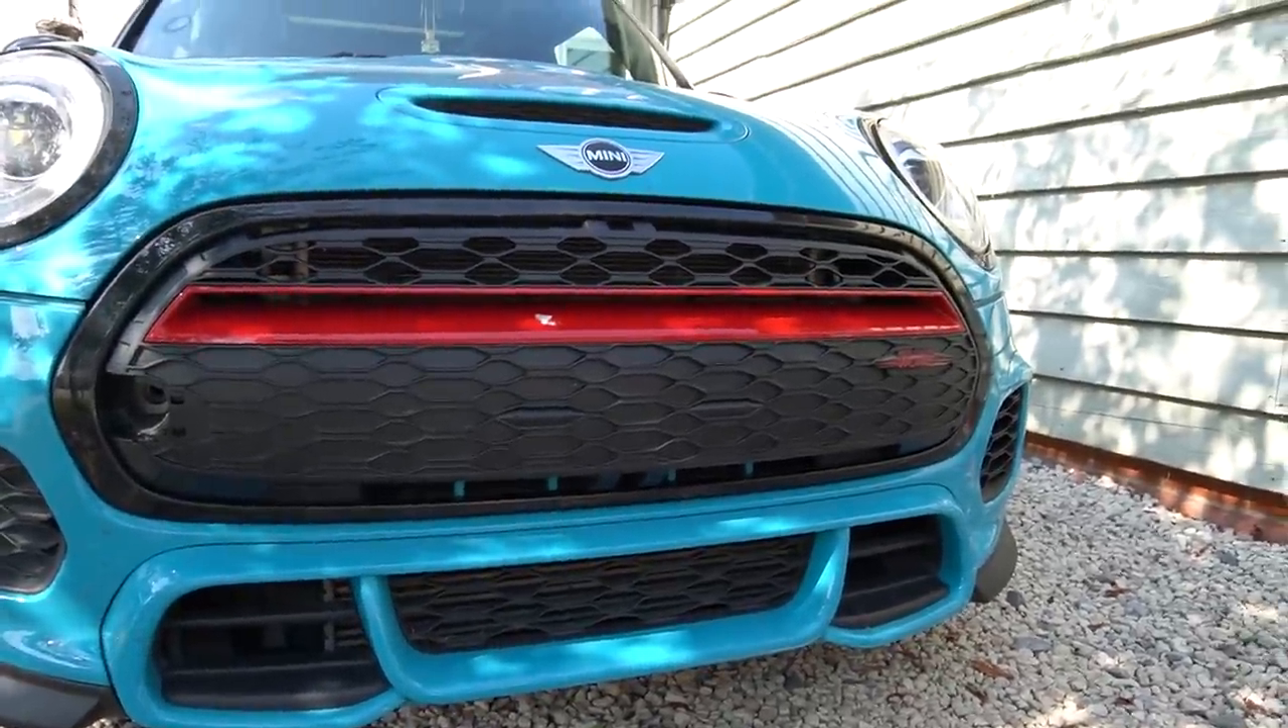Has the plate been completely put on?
No.